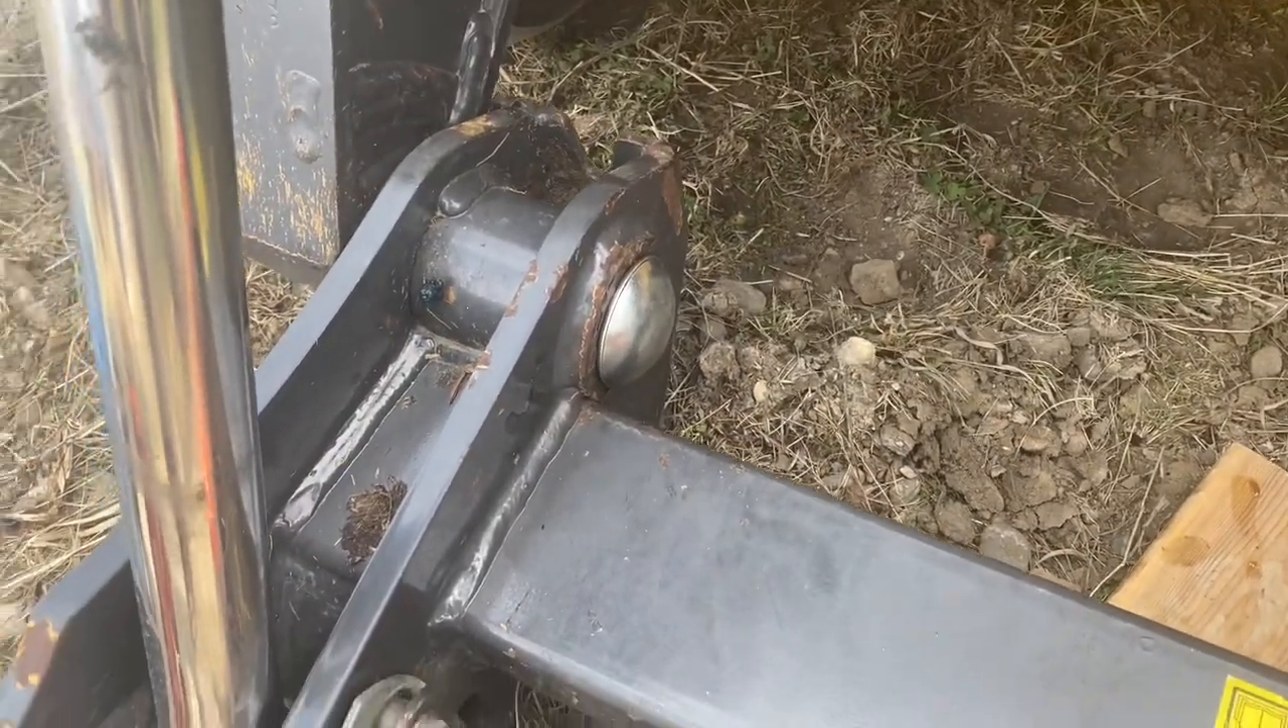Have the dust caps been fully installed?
Yes.